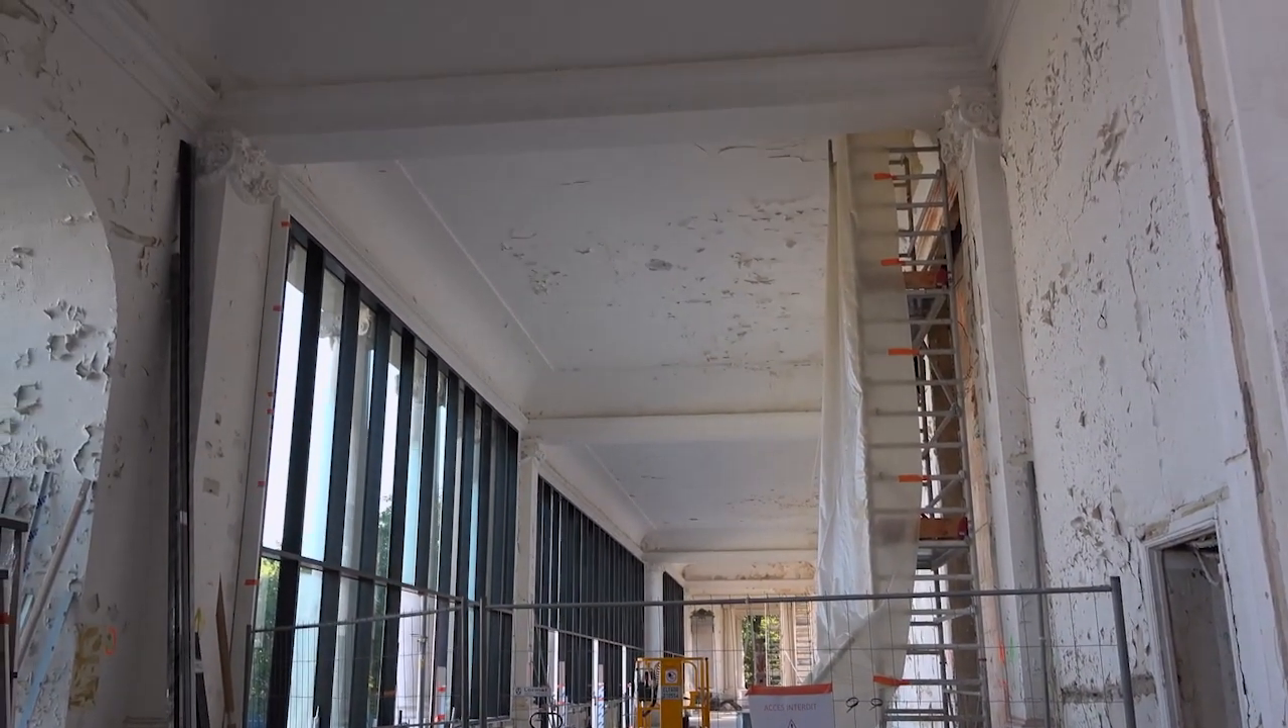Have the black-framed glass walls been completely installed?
Yes.